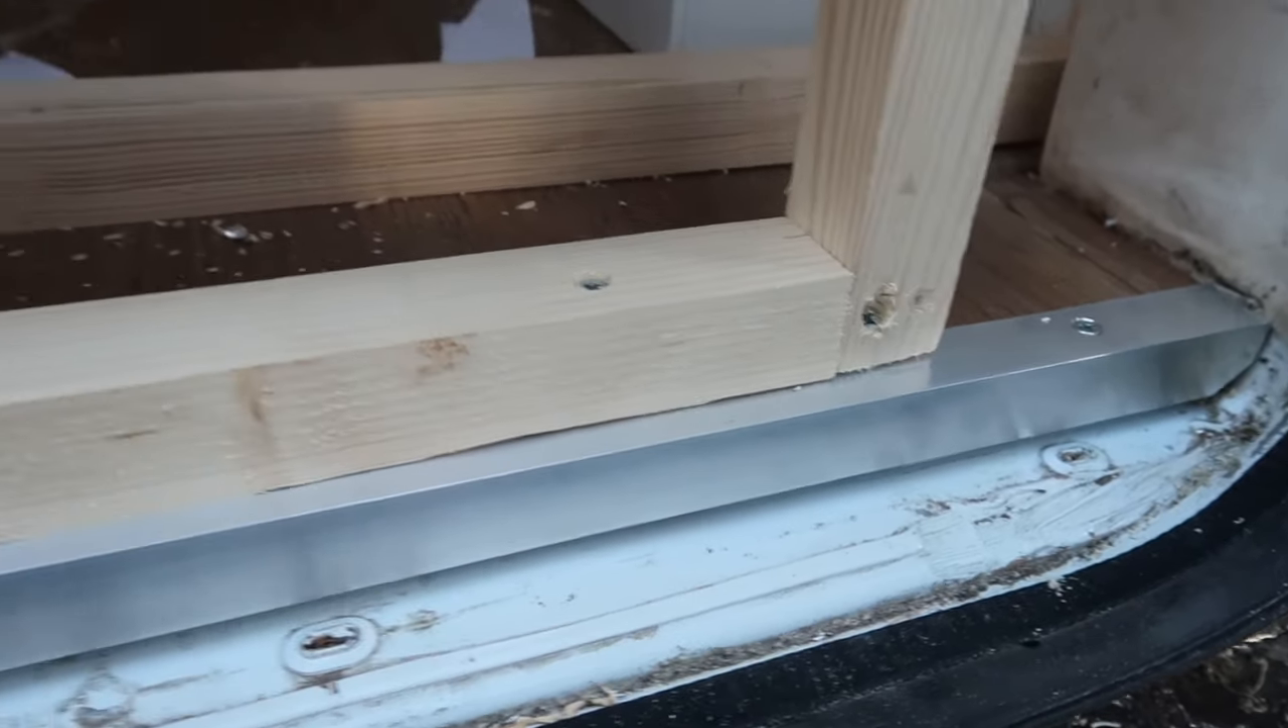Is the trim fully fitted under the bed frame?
Yes.